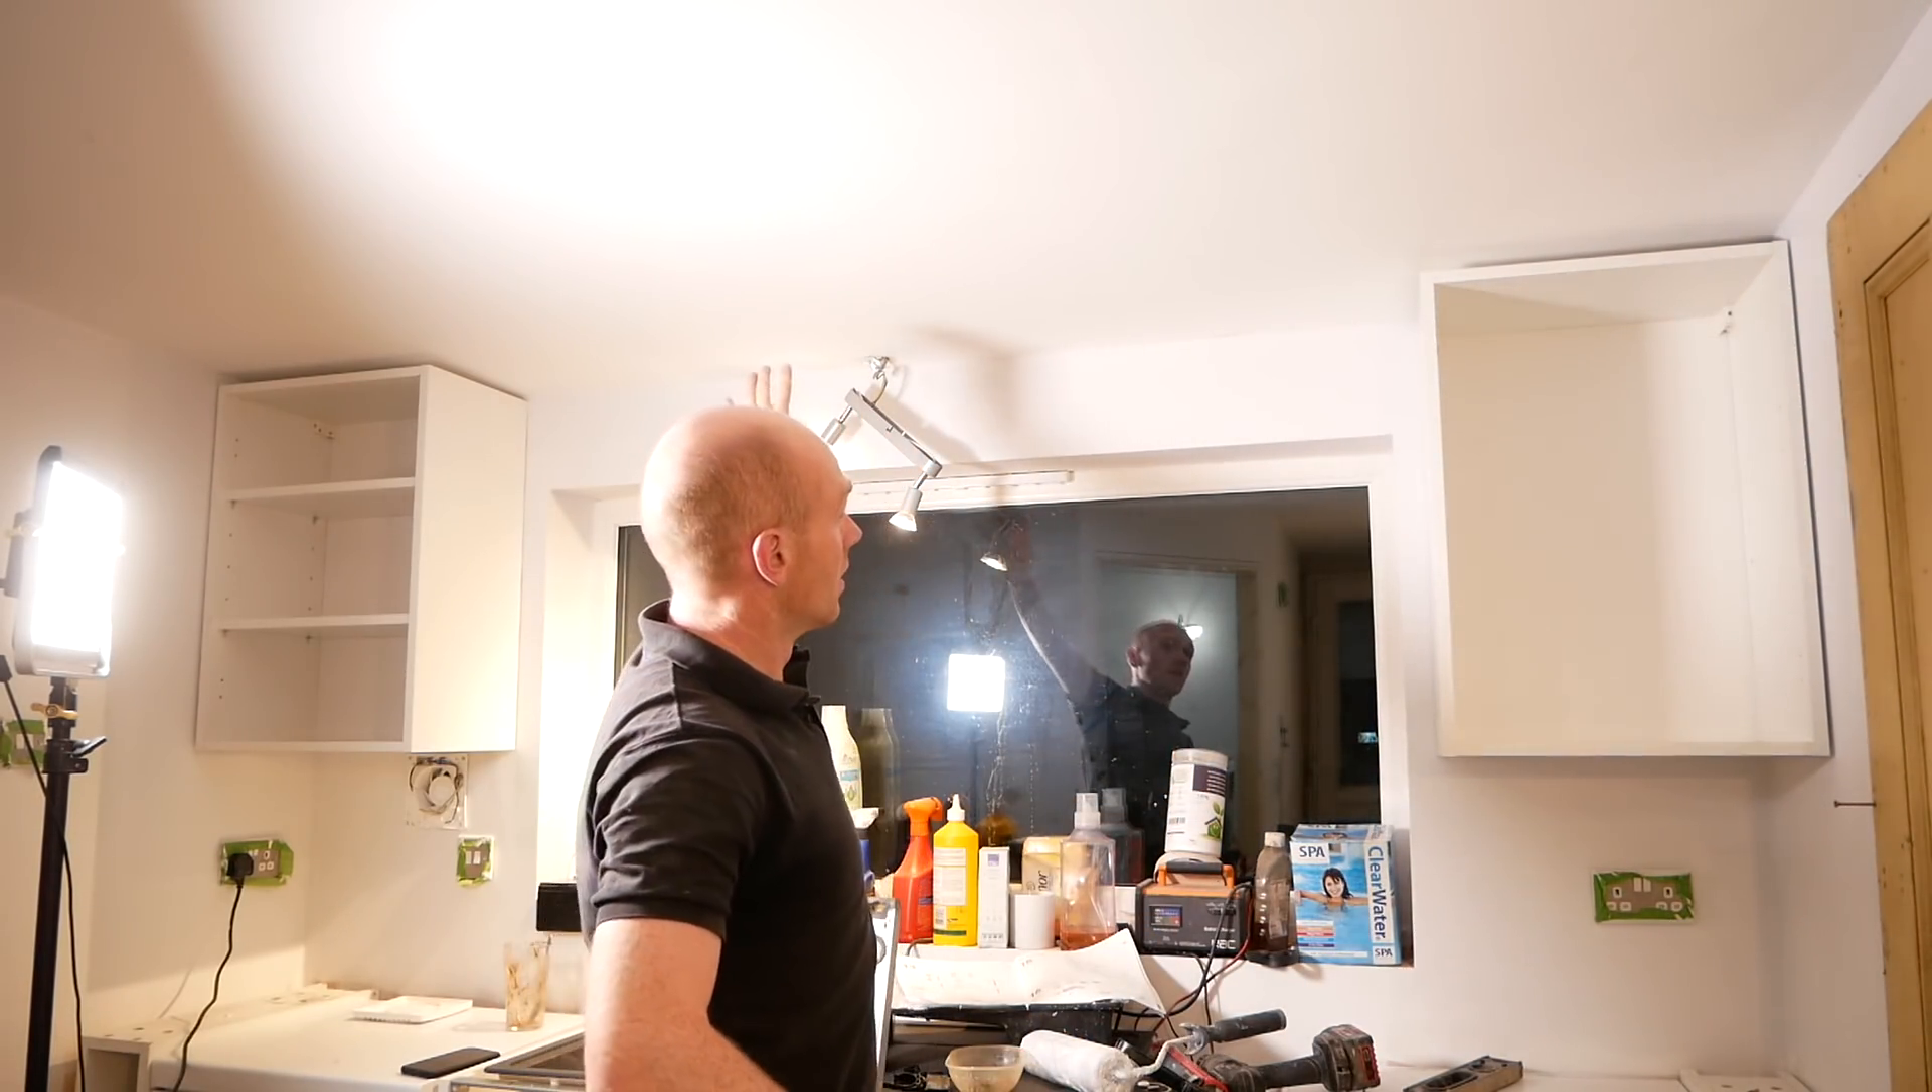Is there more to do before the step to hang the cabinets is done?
No.